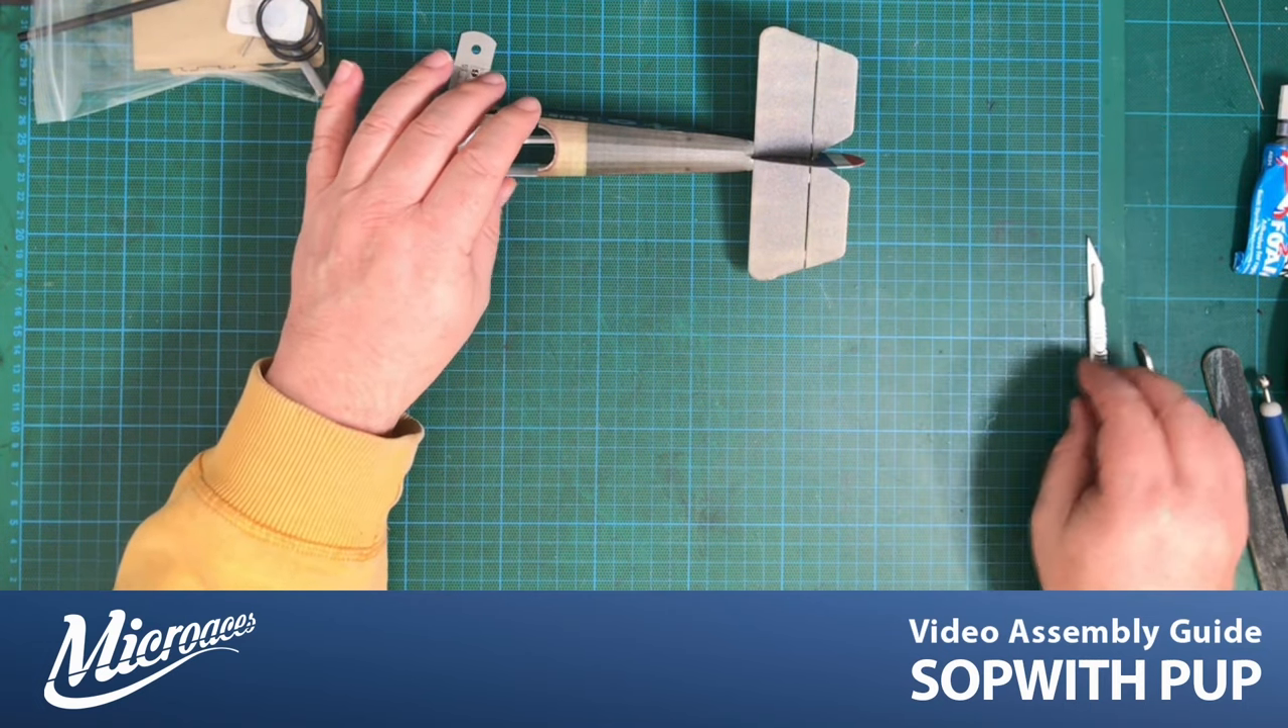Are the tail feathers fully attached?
Yes.